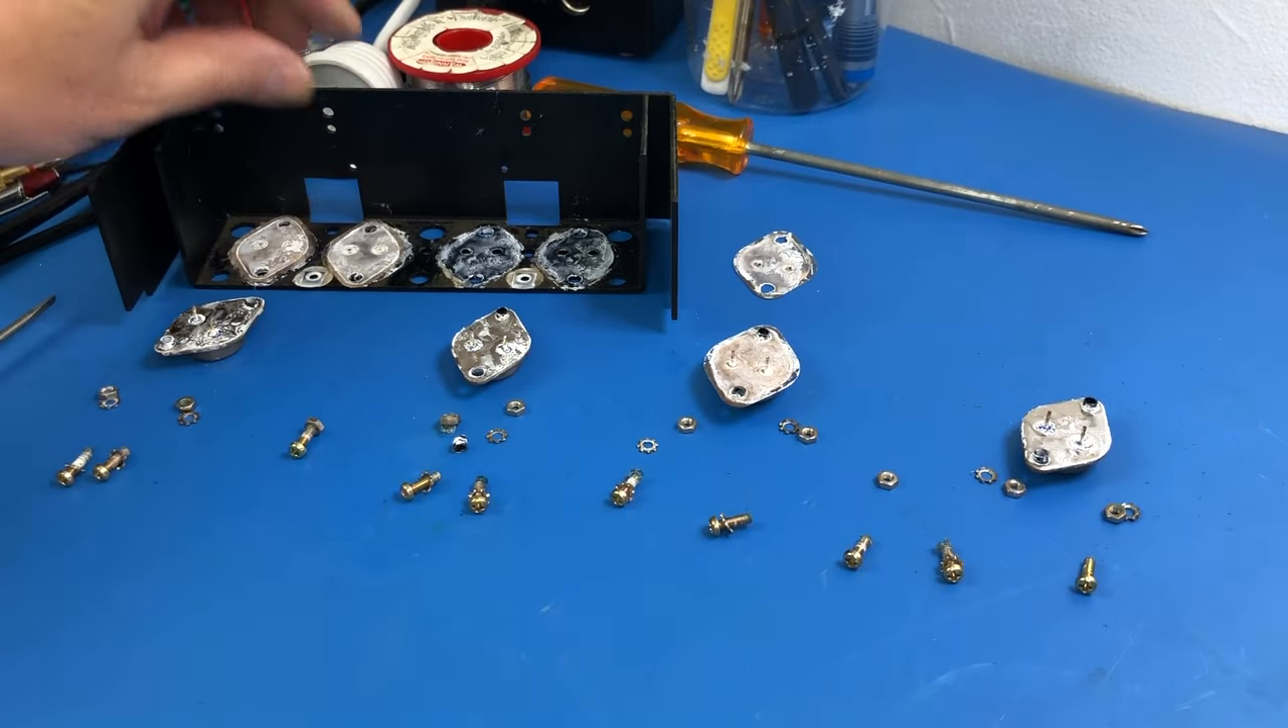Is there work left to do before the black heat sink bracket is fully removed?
No.